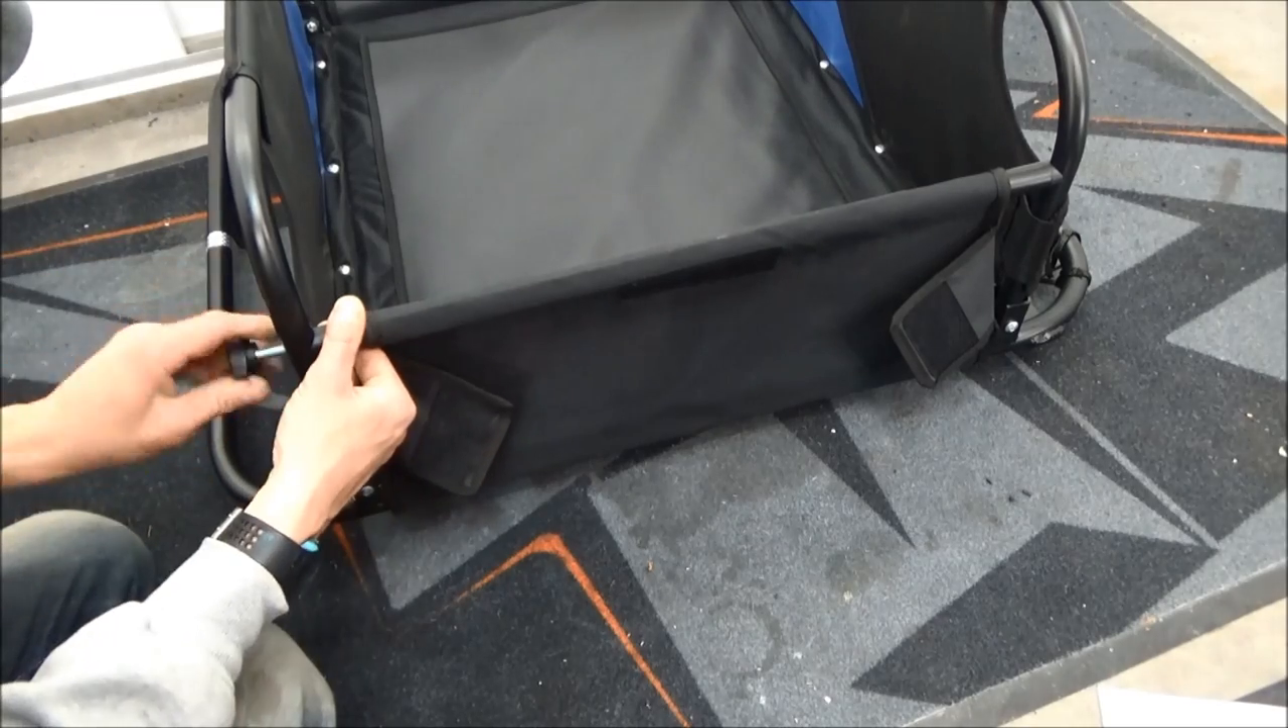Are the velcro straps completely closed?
No.